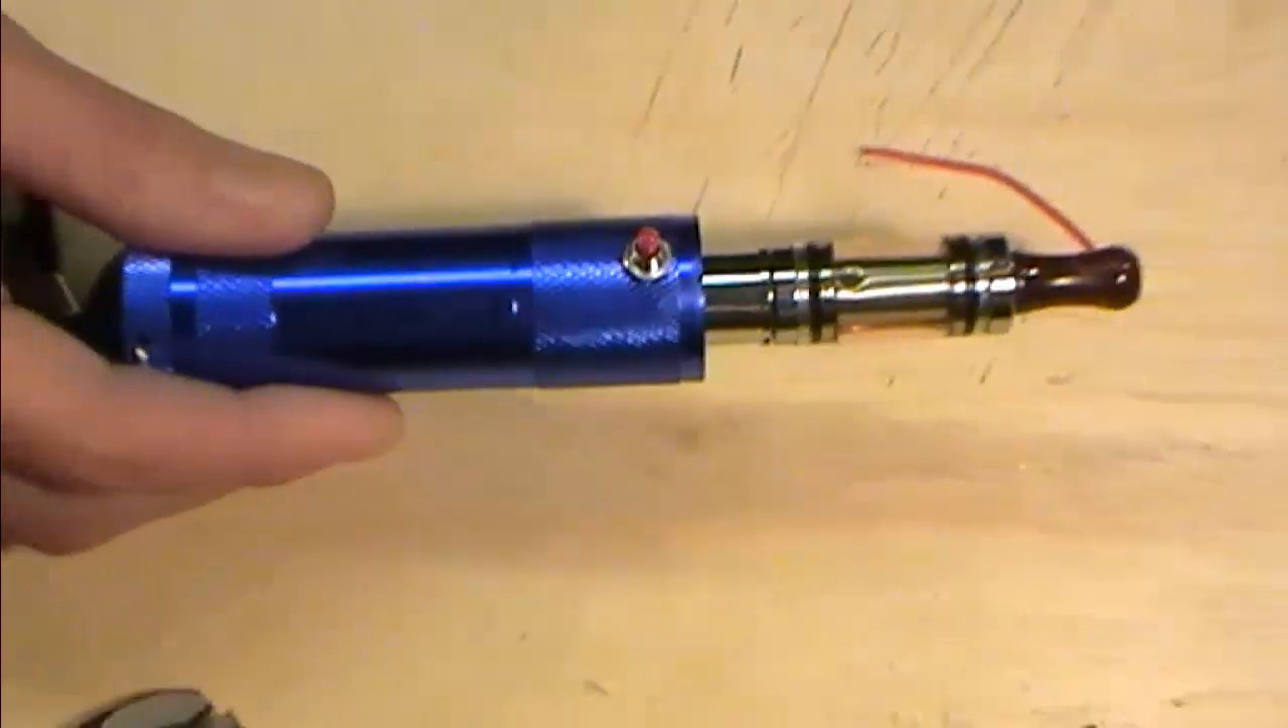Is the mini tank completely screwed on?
Yes.